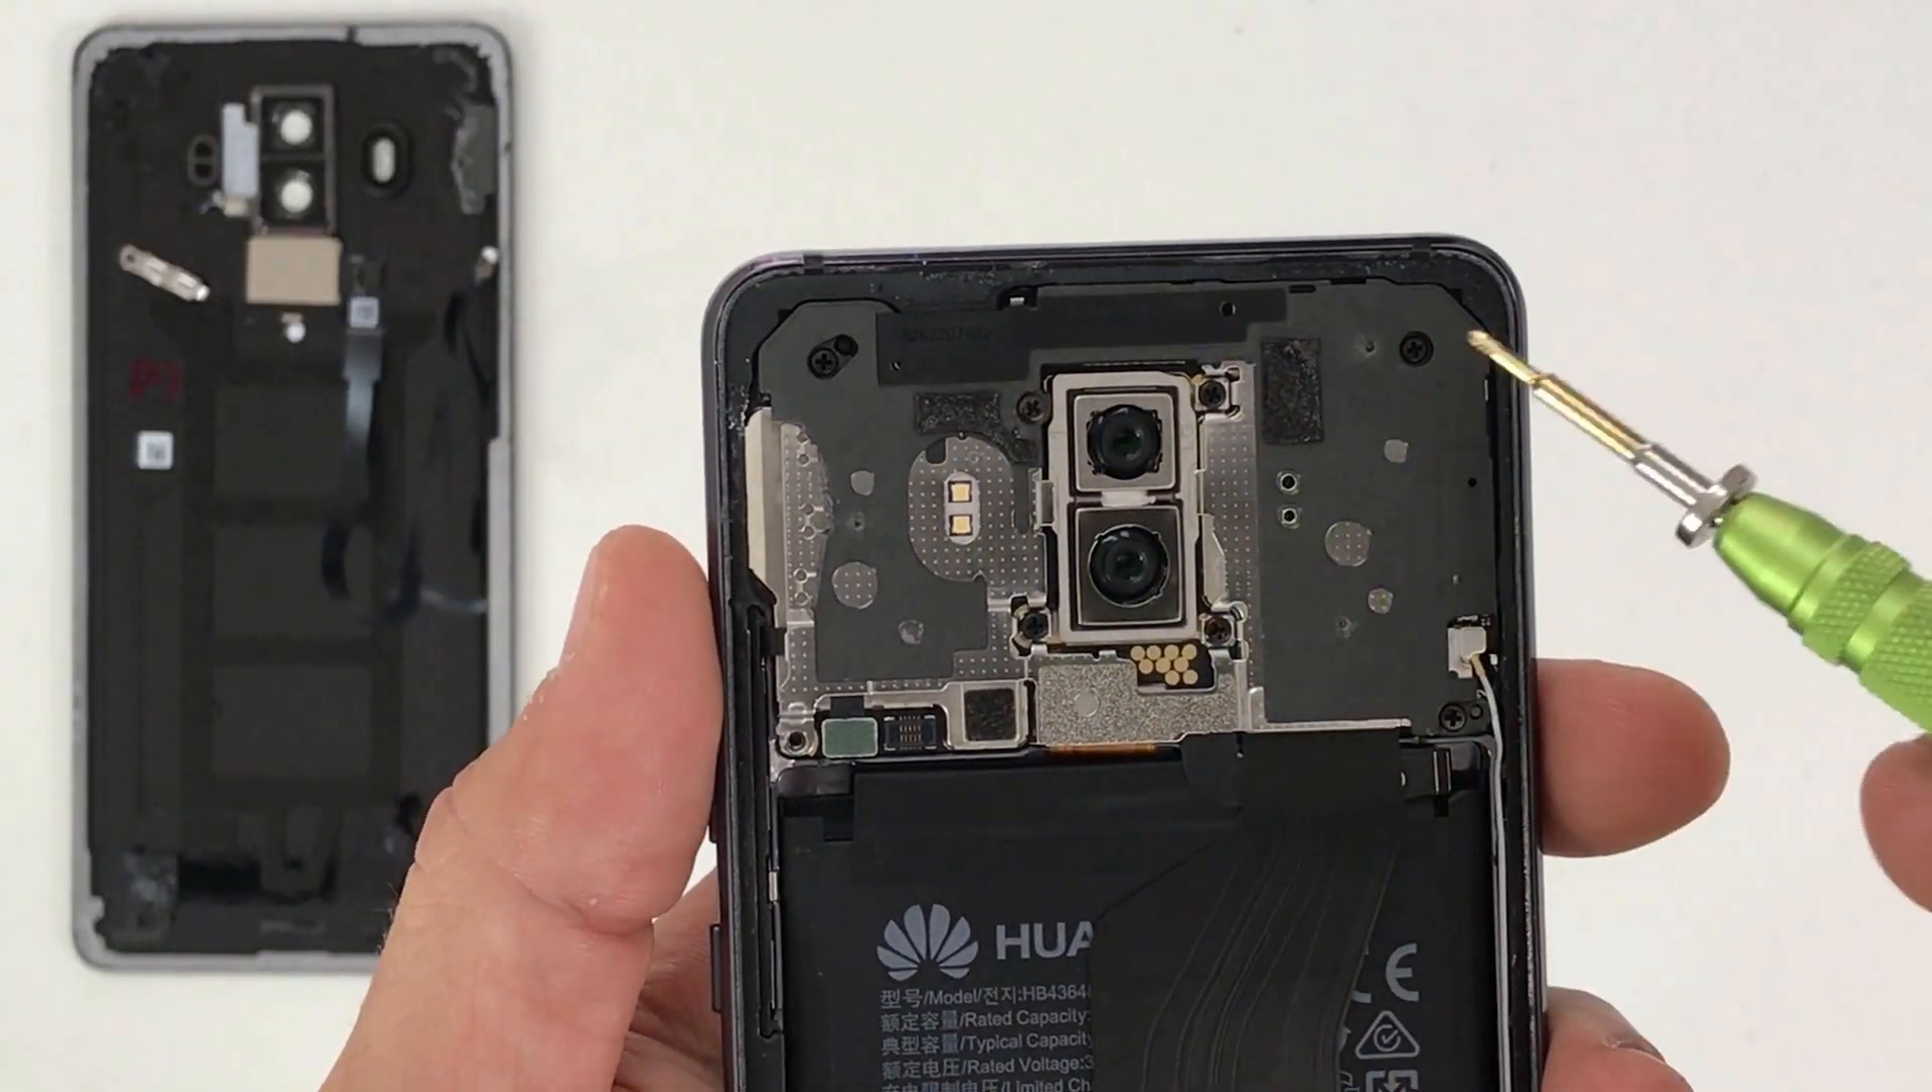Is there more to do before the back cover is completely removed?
No.